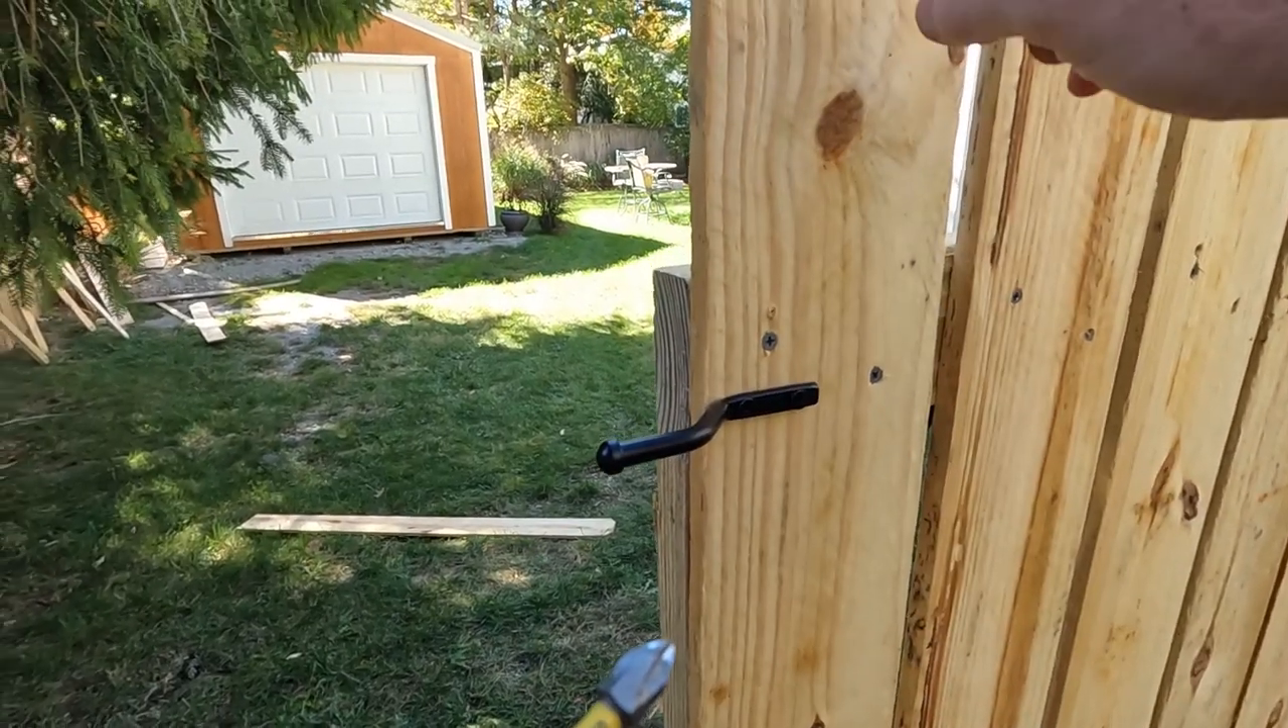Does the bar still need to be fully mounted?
No.